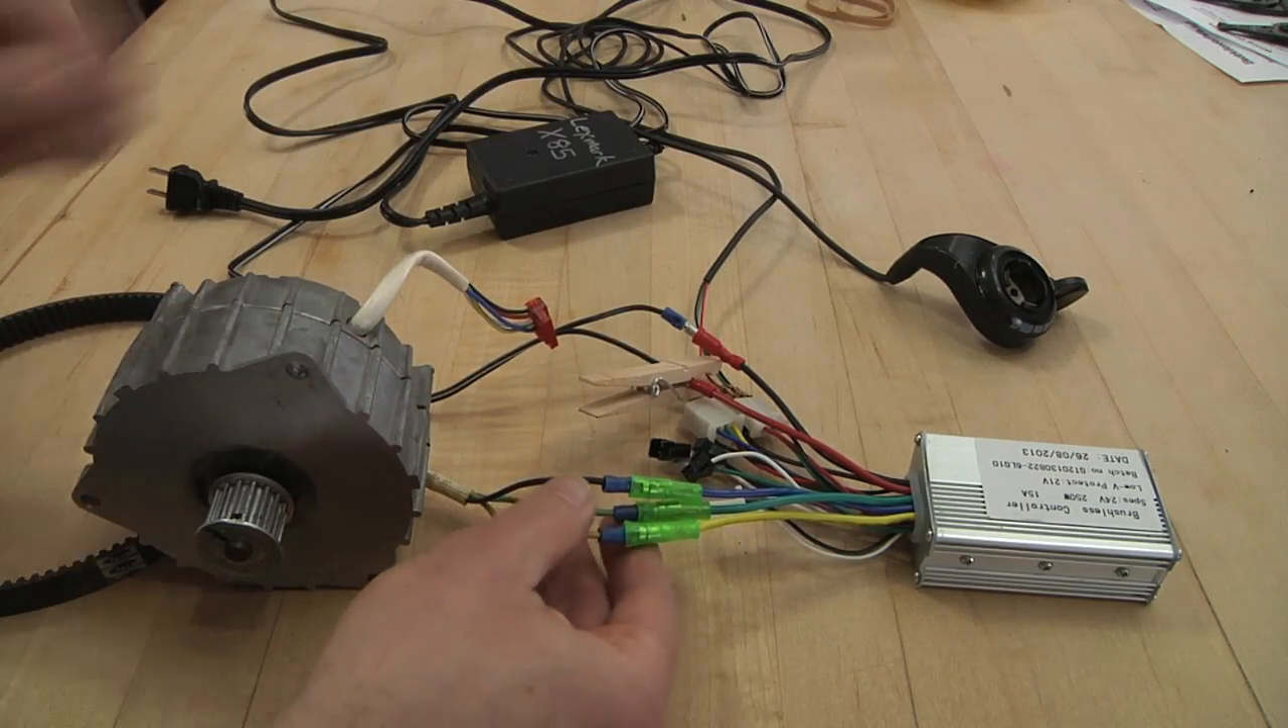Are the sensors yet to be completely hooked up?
Yes.